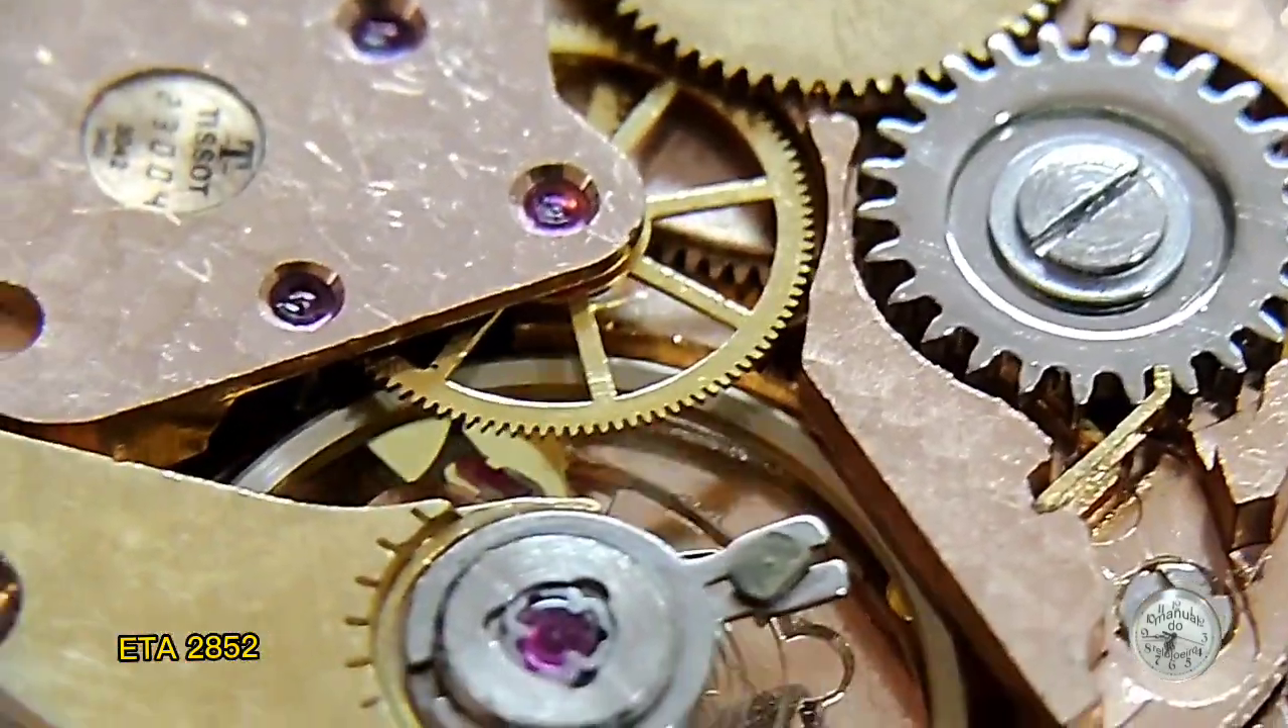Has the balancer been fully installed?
Yes.